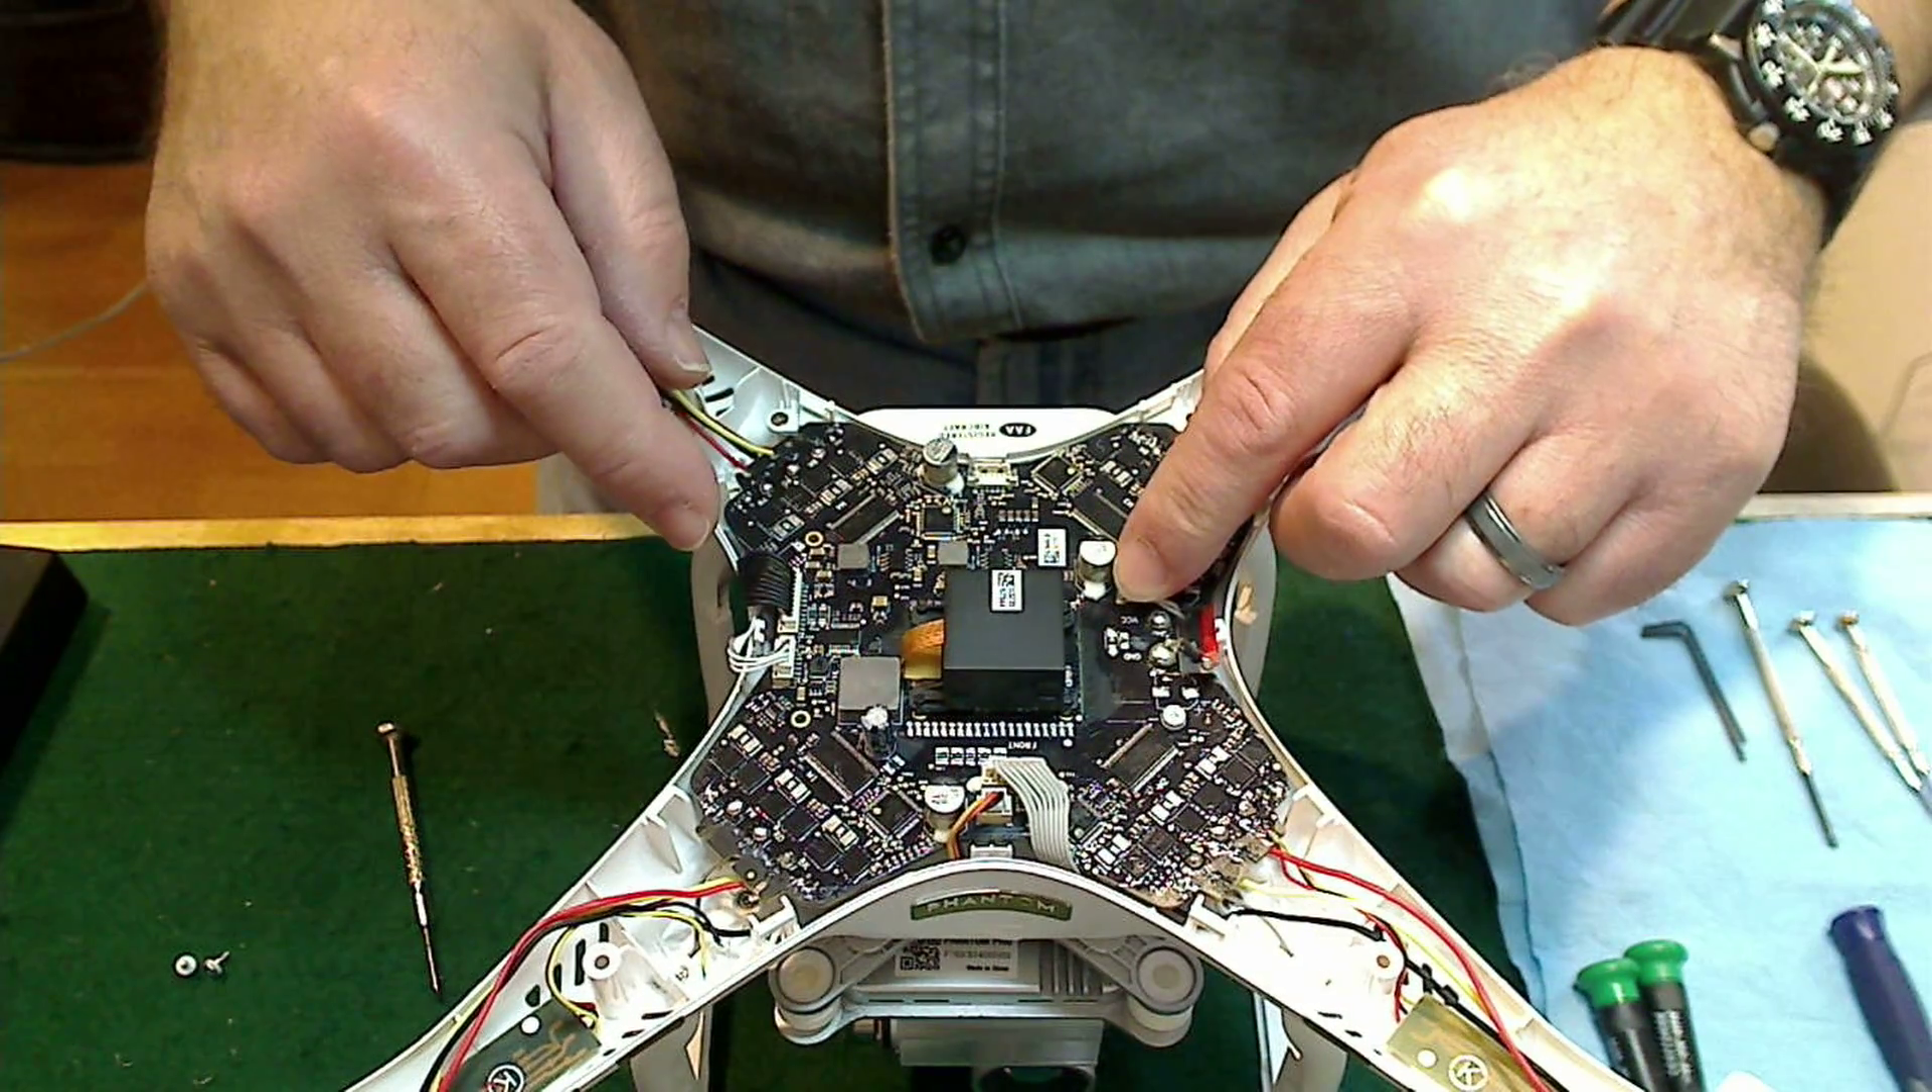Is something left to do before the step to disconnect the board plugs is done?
Yes.